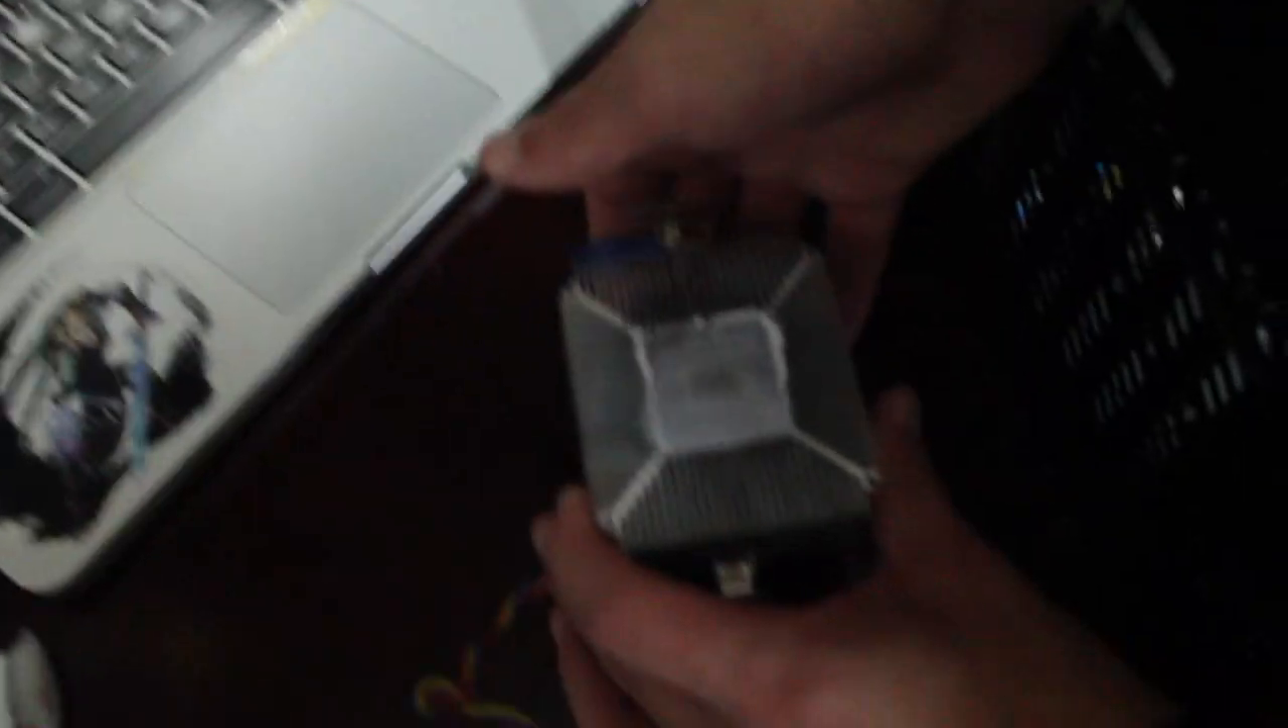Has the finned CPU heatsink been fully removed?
Yes.